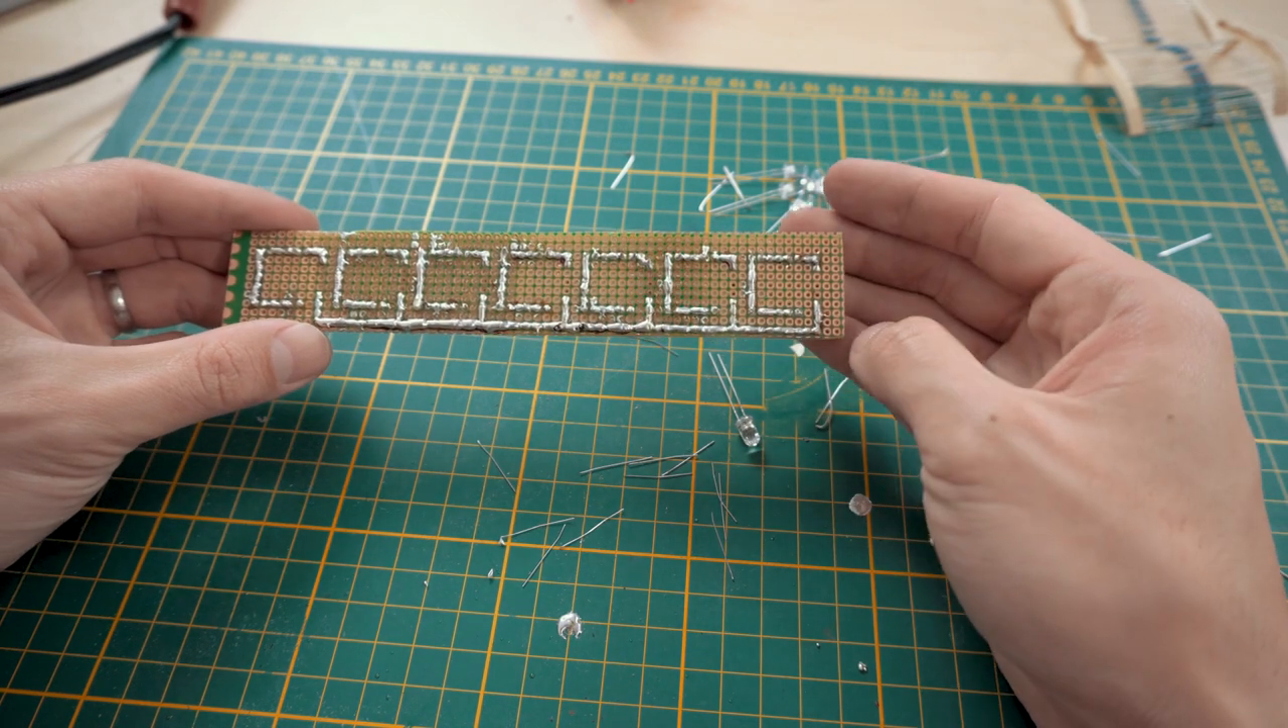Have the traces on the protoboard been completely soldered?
Yes.